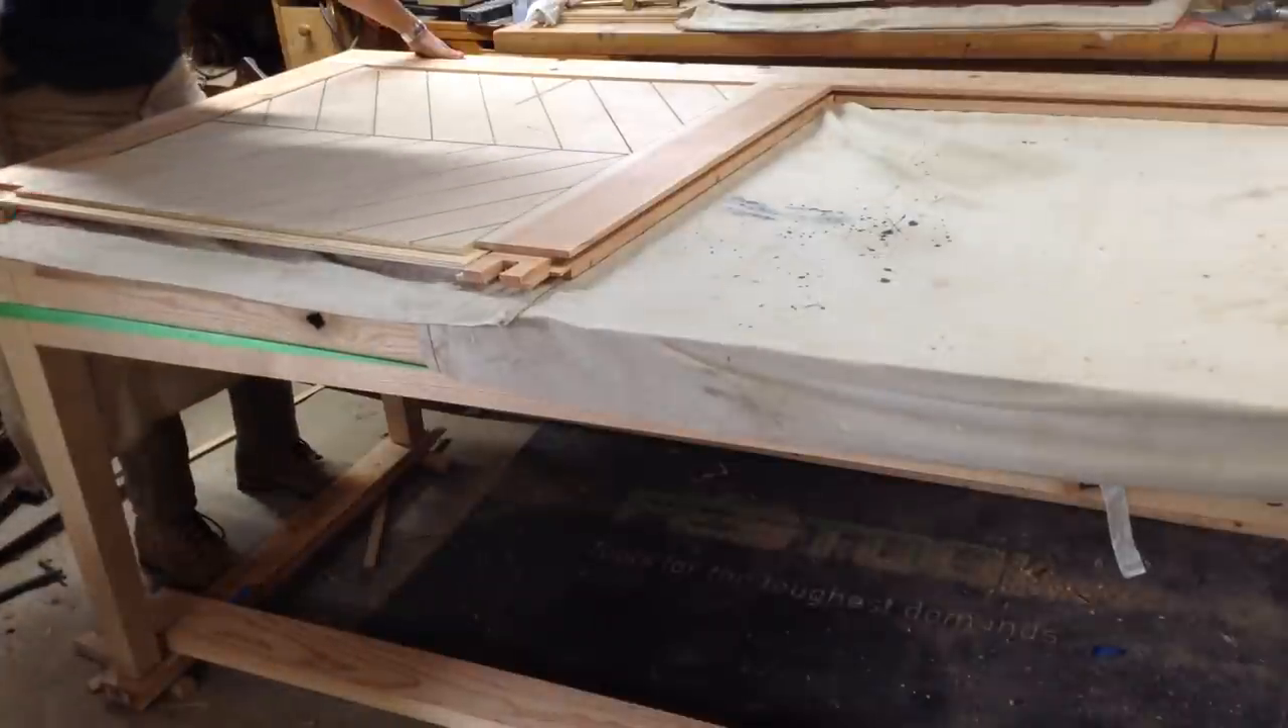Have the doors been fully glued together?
No.